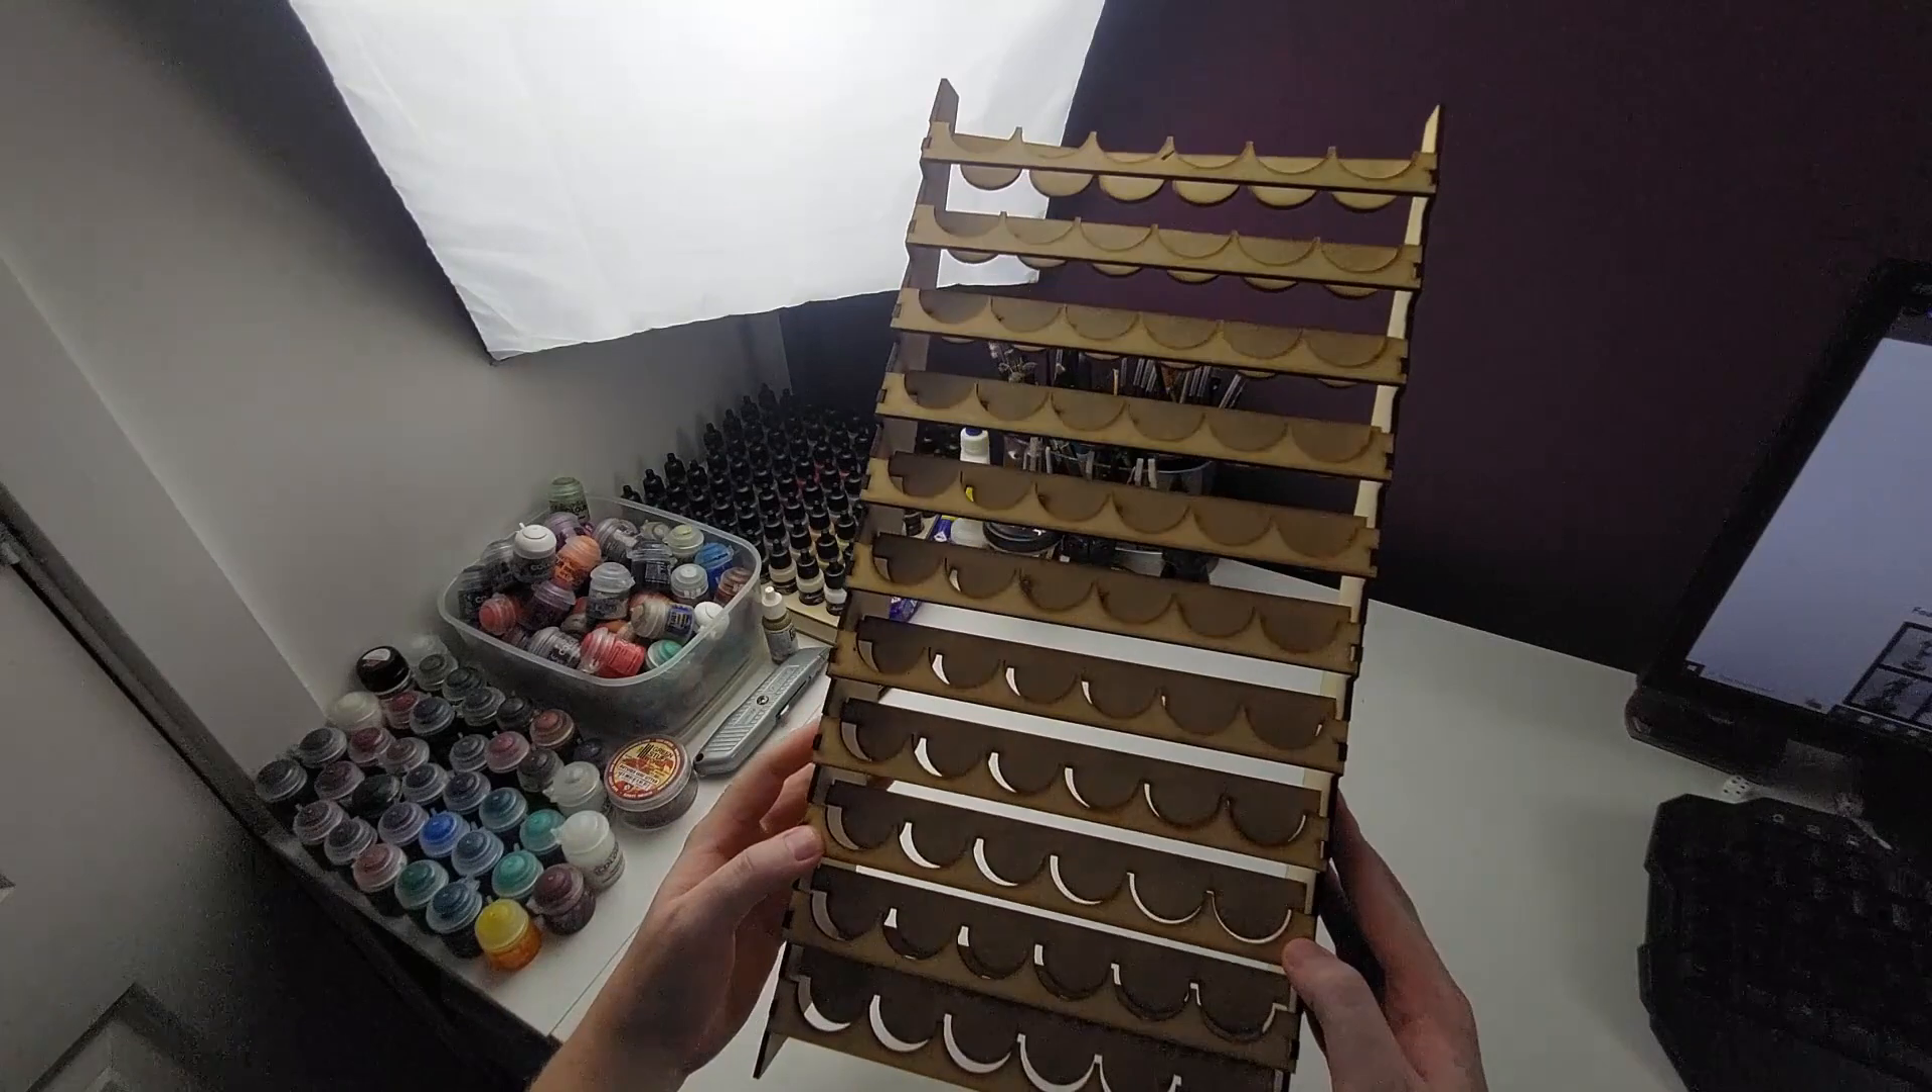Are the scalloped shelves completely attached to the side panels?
Yes.